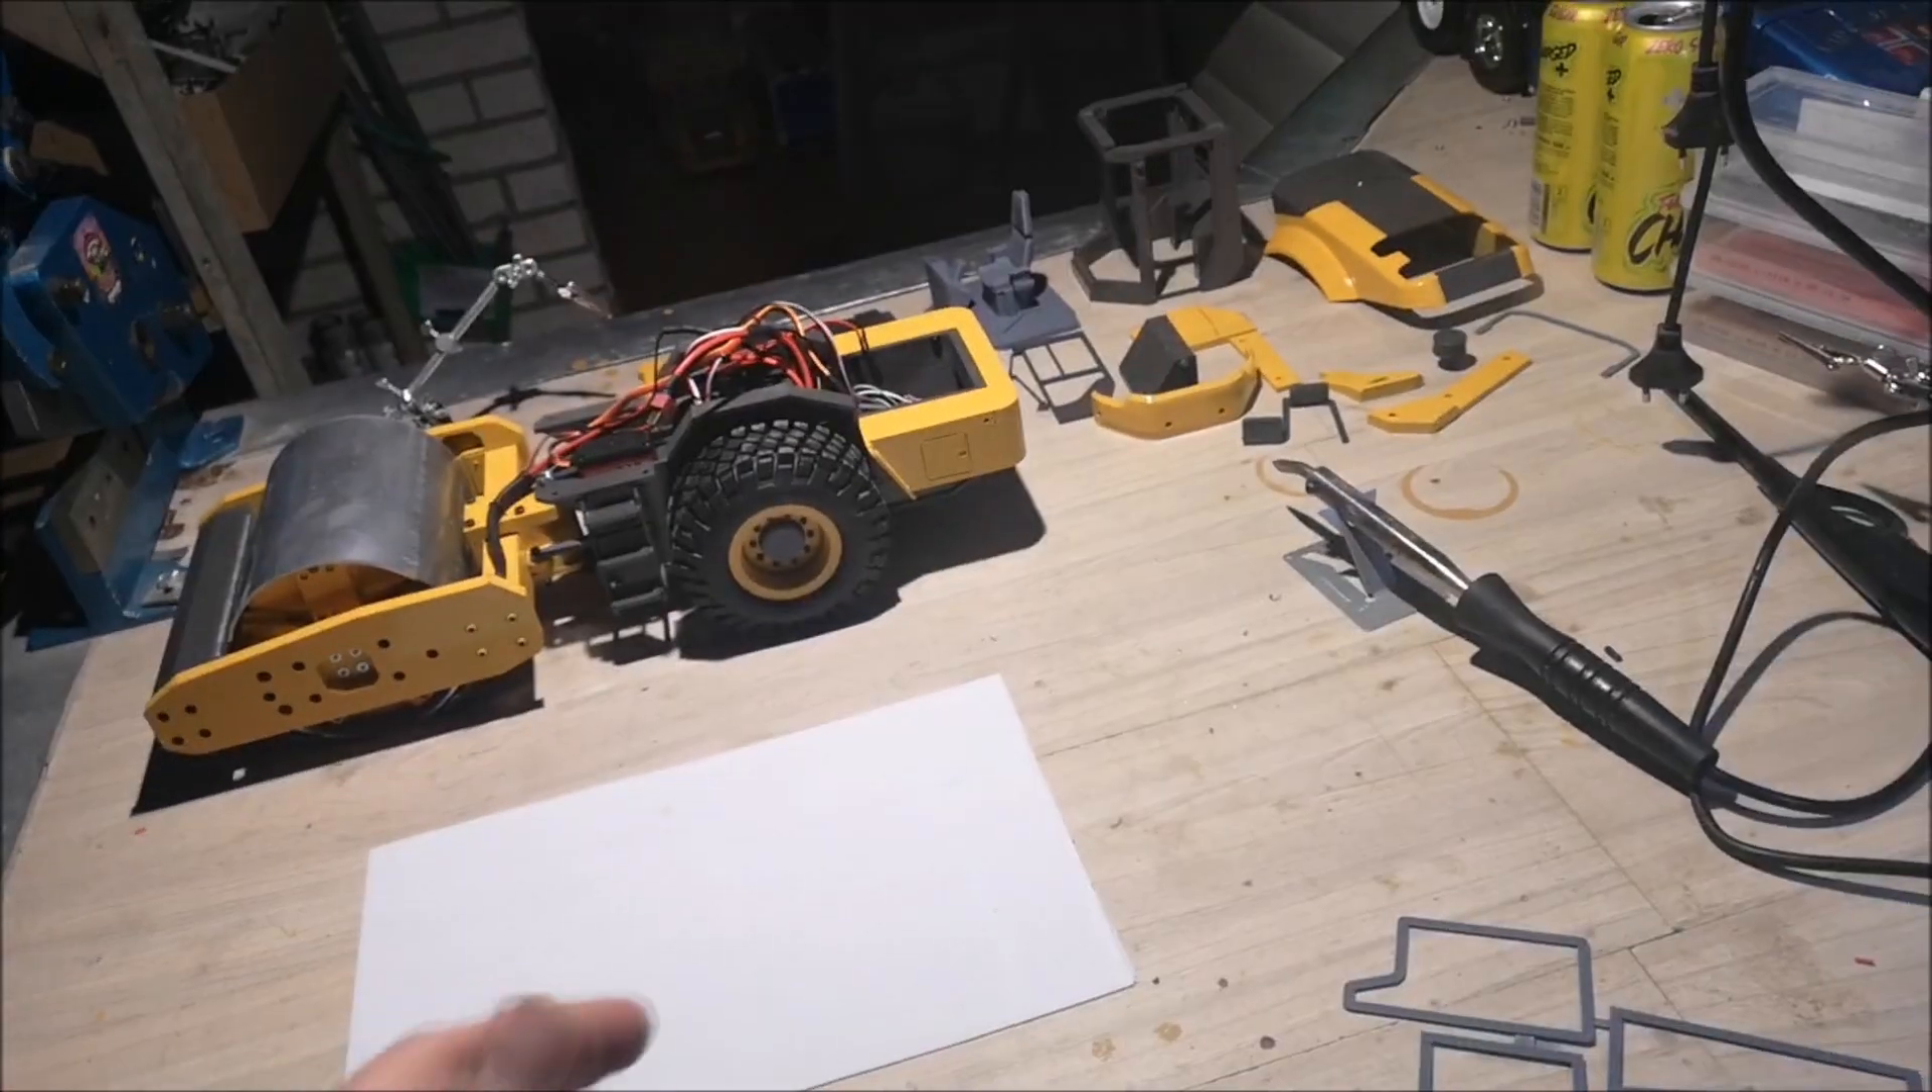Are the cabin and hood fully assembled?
No.